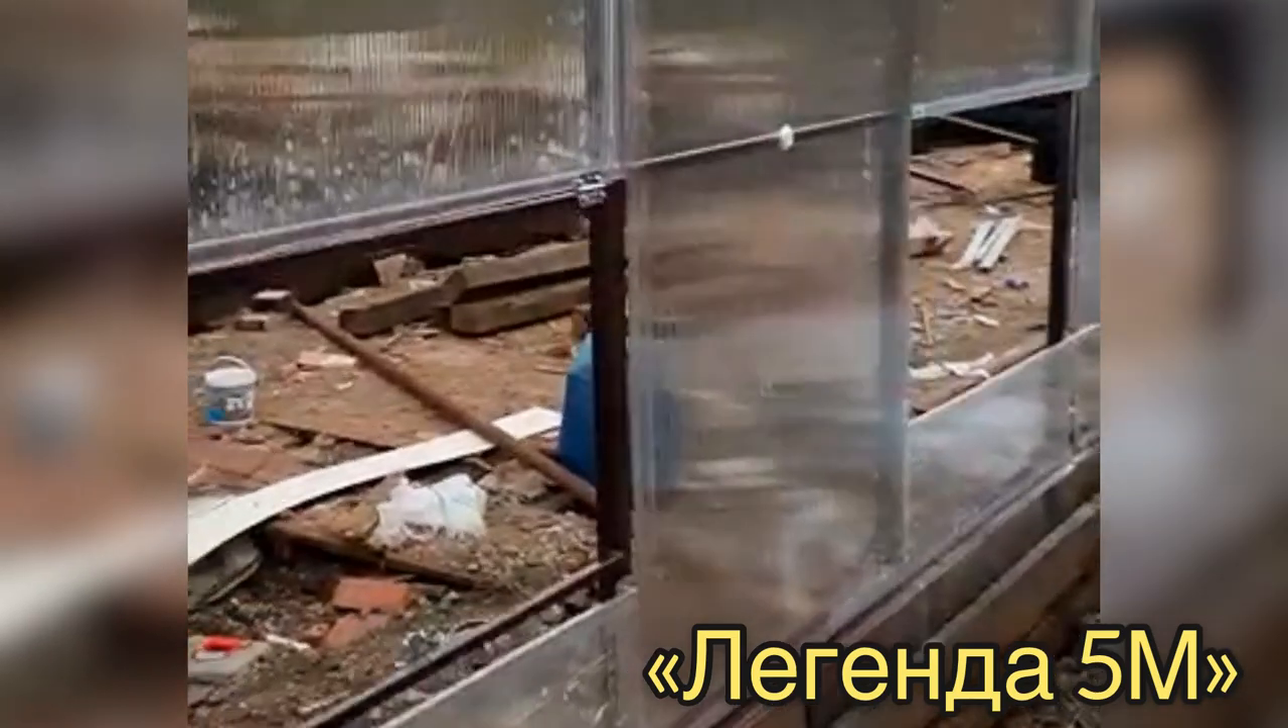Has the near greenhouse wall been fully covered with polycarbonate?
No.